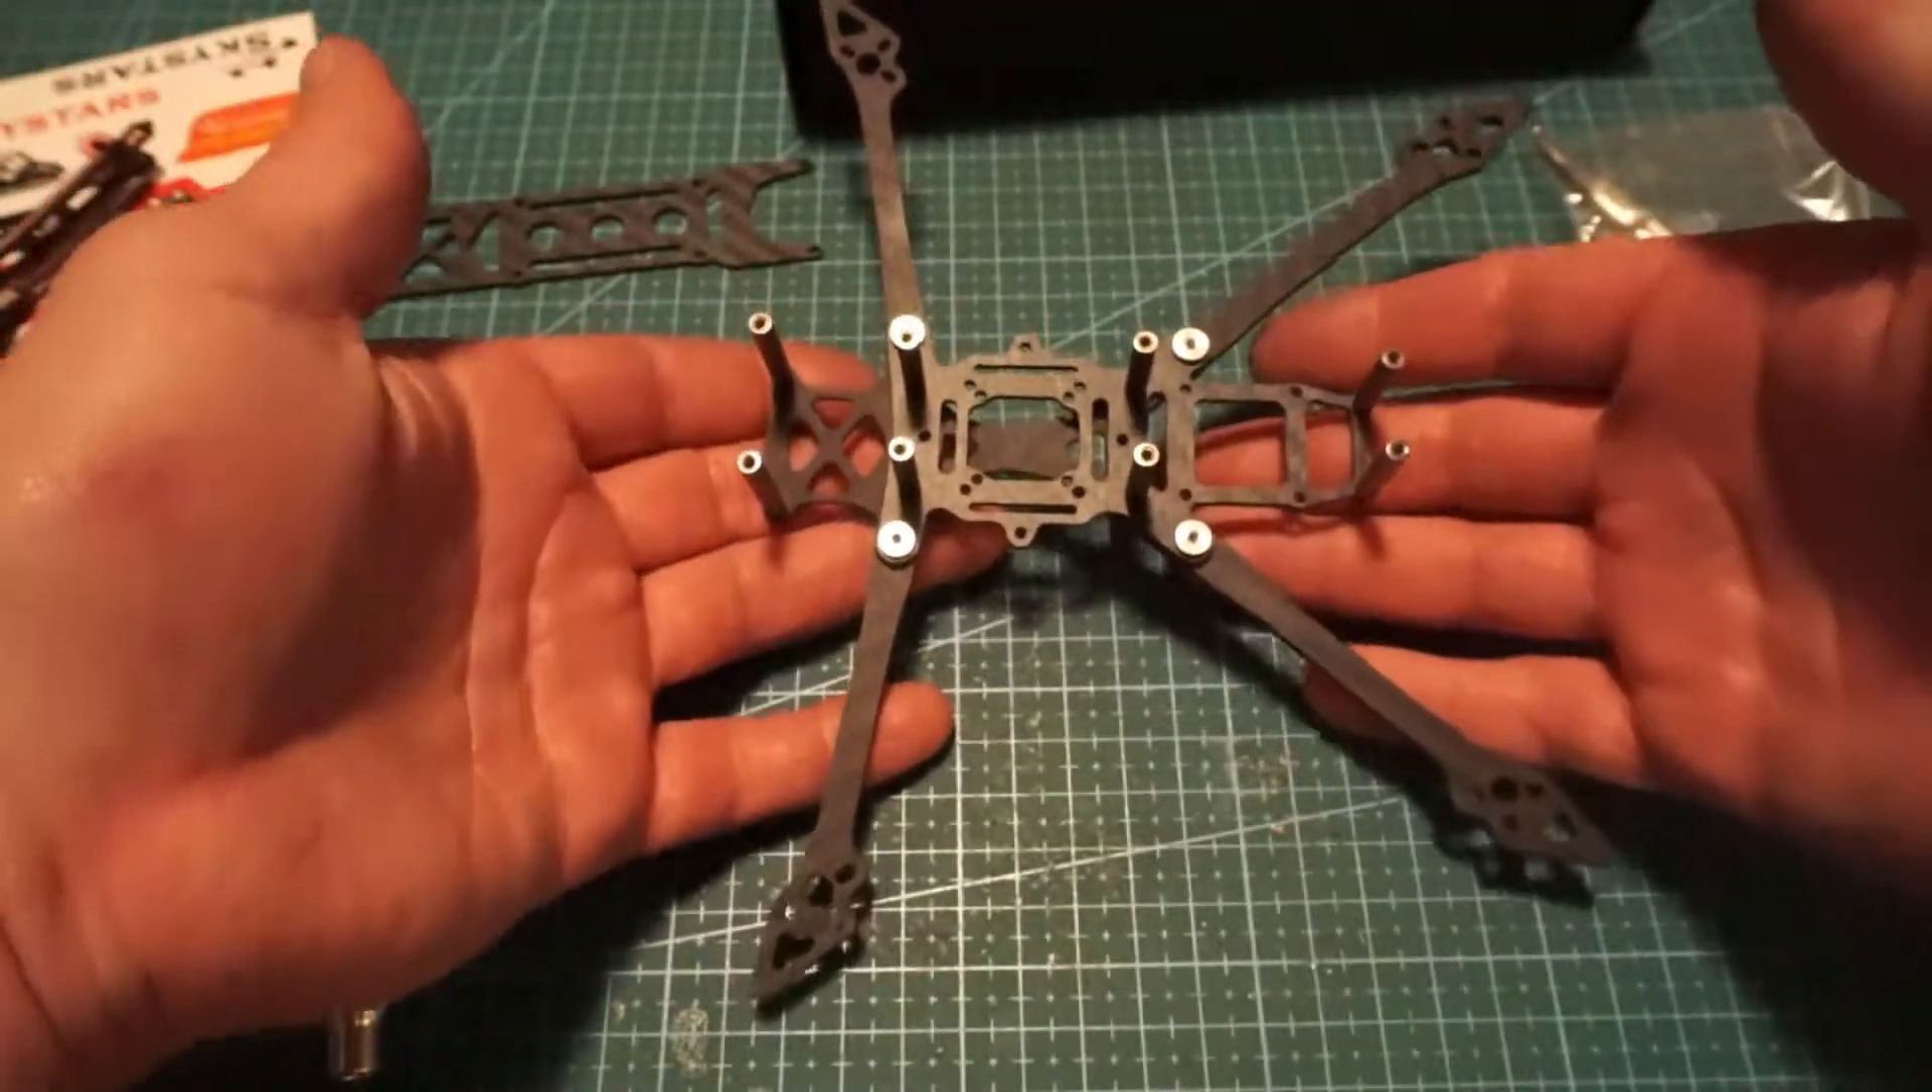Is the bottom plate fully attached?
Yes.